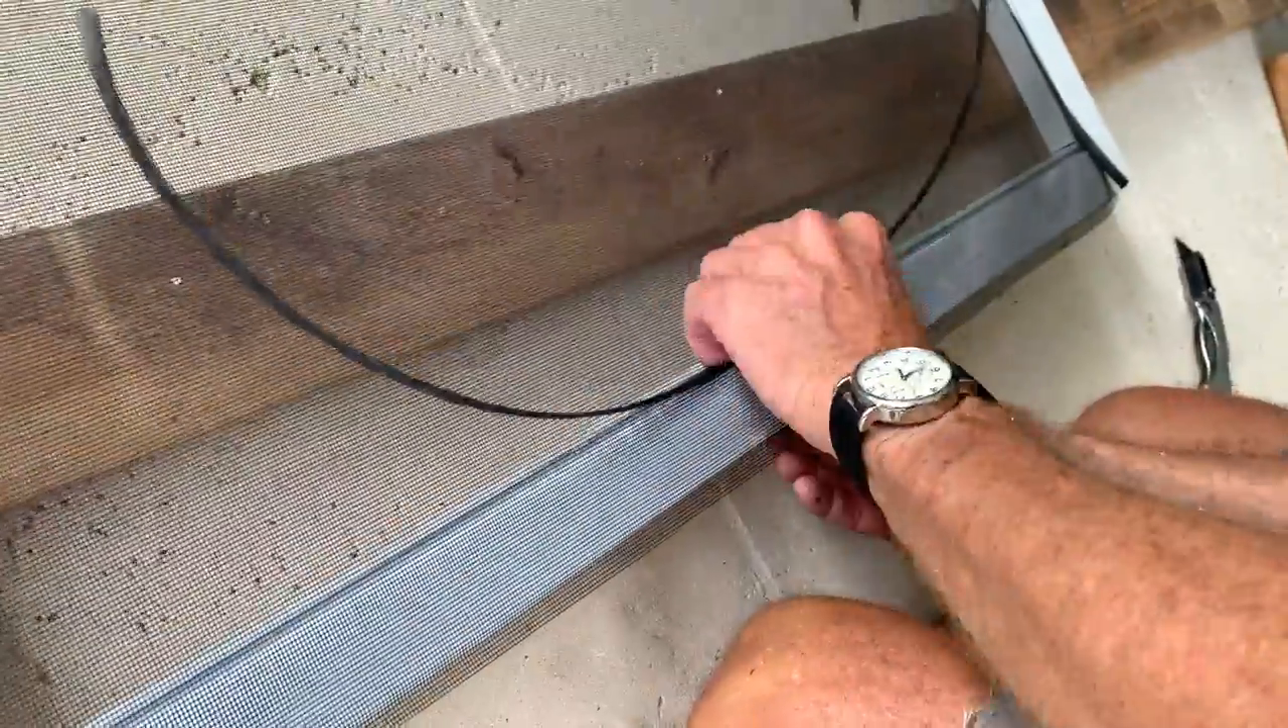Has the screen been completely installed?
No.